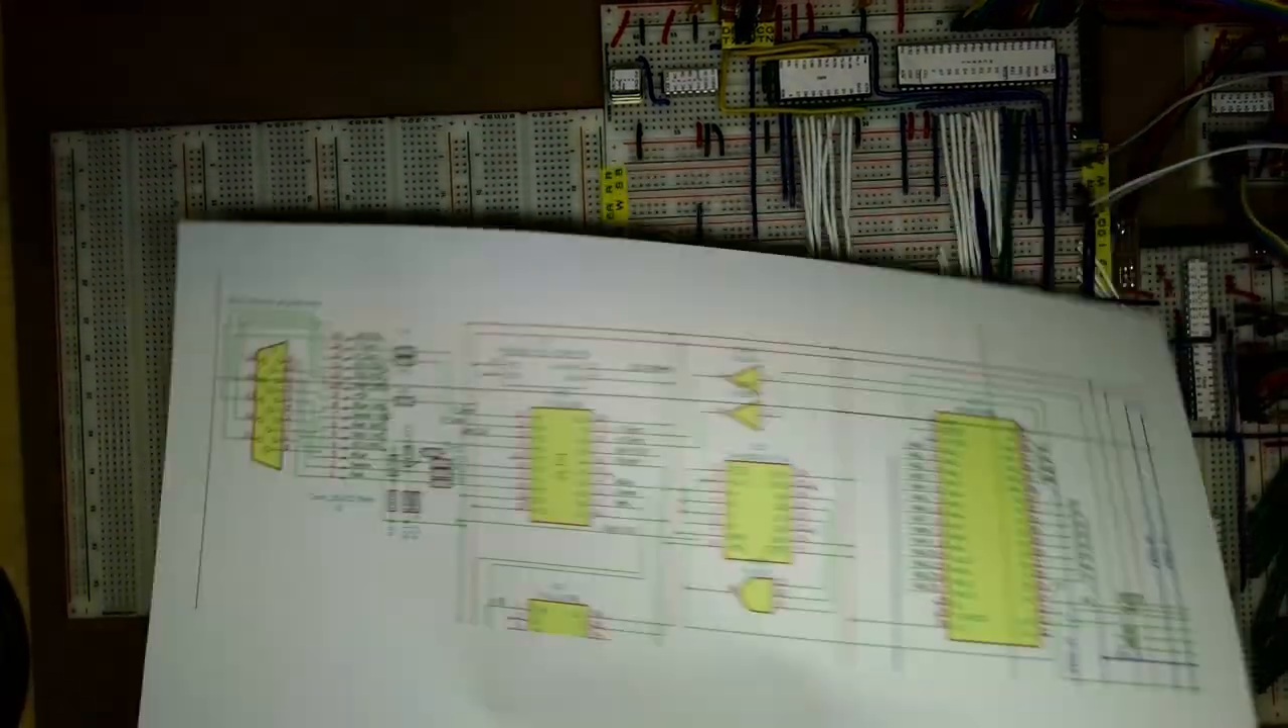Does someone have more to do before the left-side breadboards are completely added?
No.